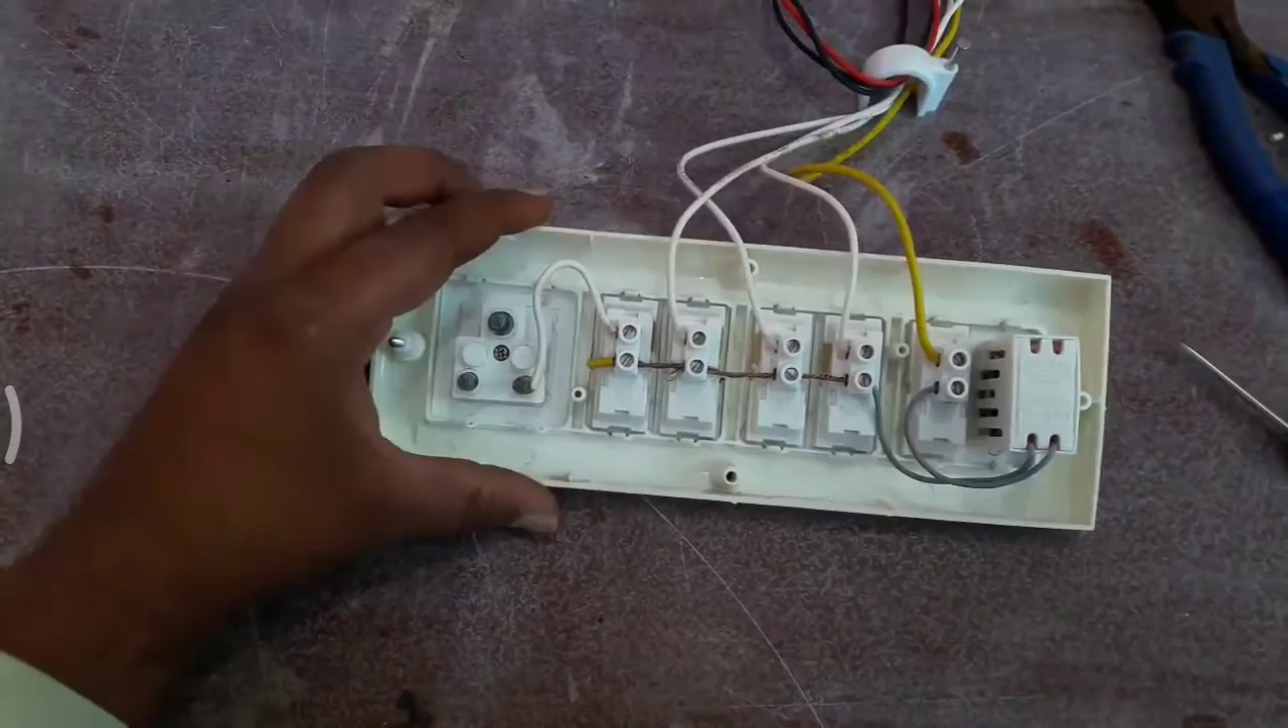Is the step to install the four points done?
Yes.